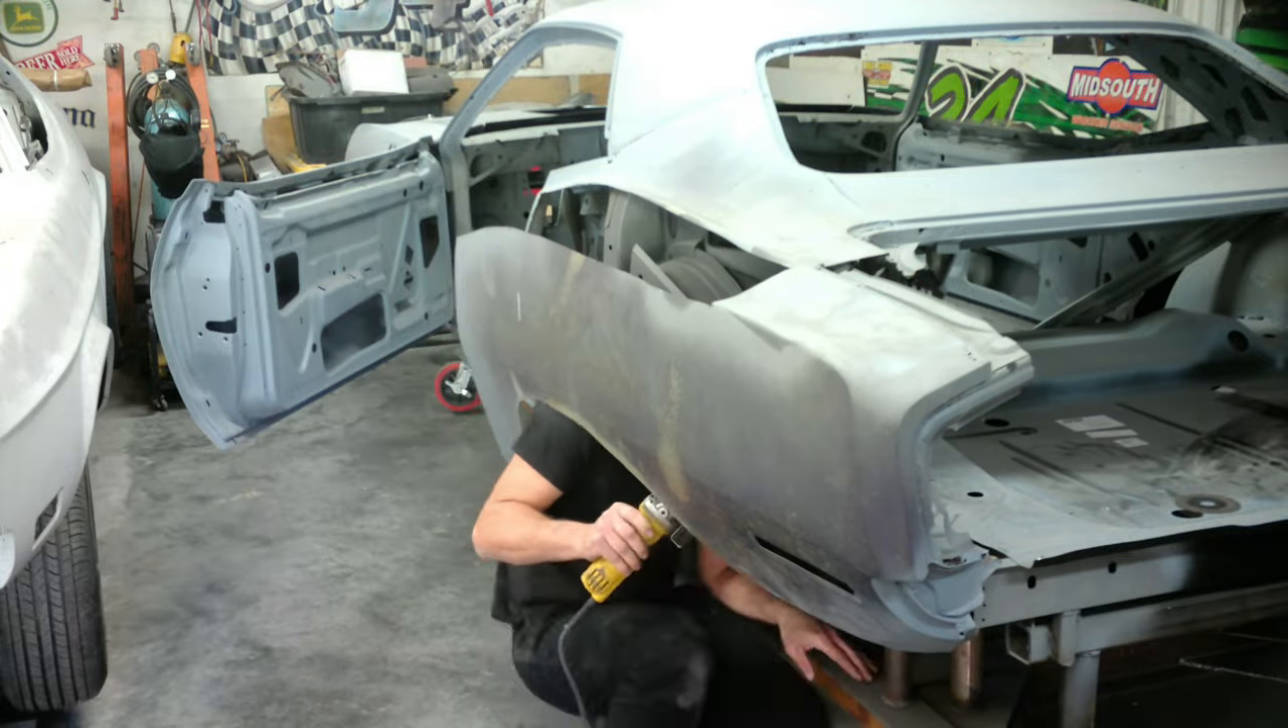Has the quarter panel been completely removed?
No.